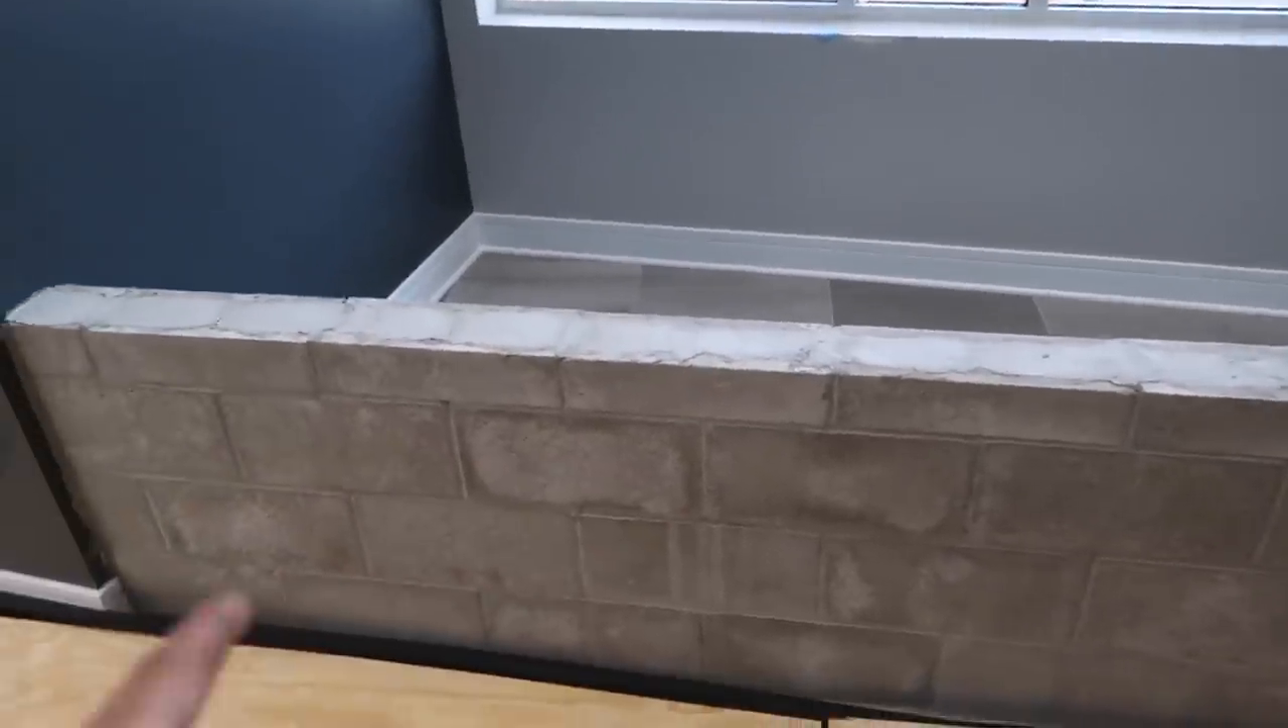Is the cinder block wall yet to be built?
No.